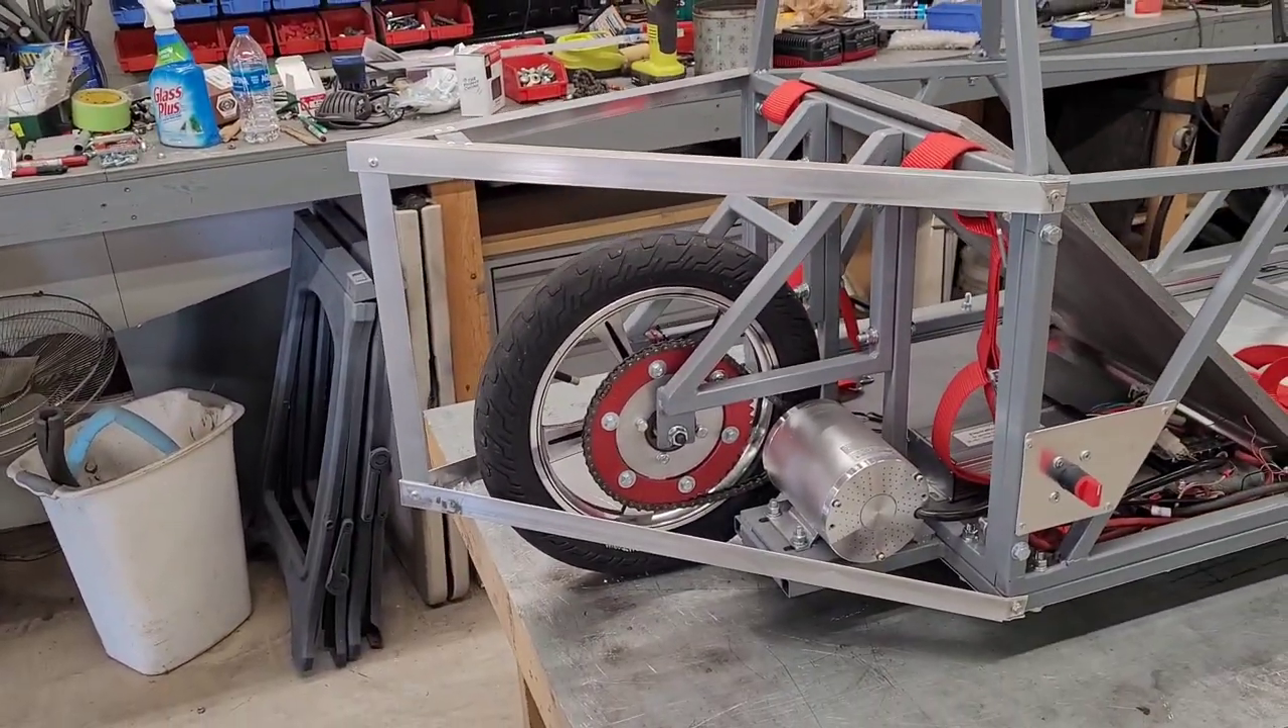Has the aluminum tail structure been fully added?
Yes.